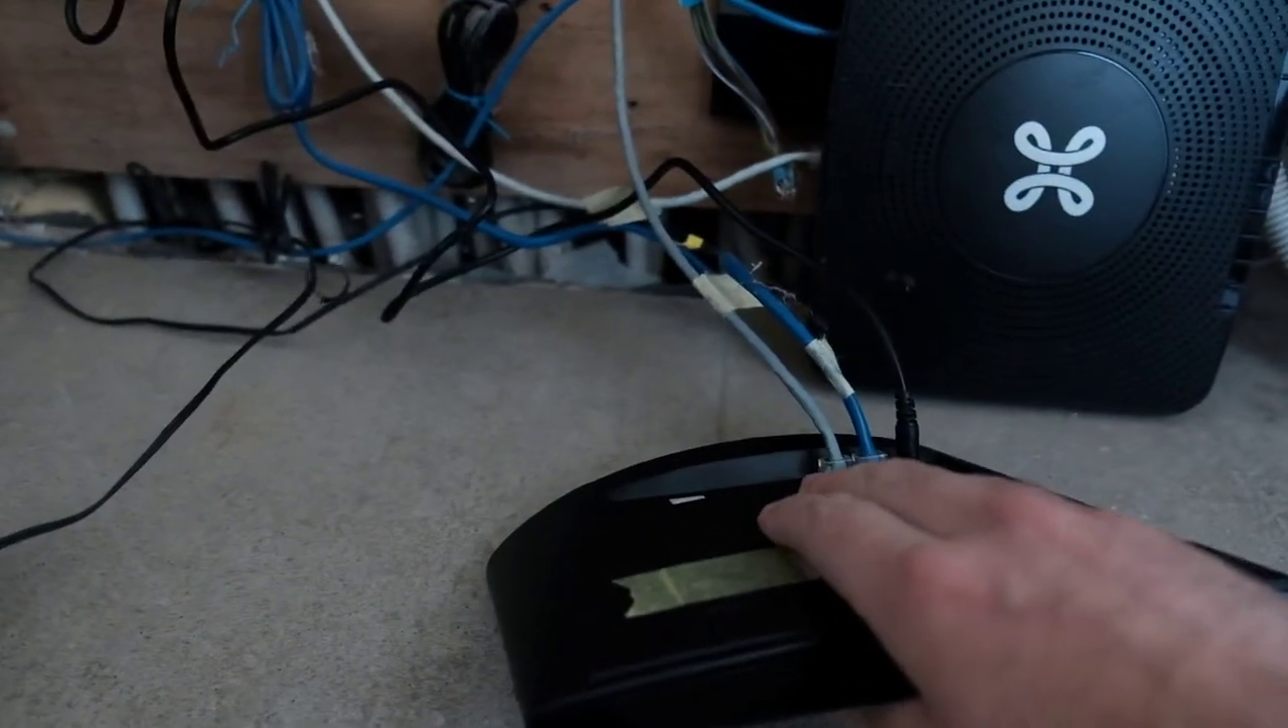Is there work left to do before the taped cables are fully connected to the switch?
No.